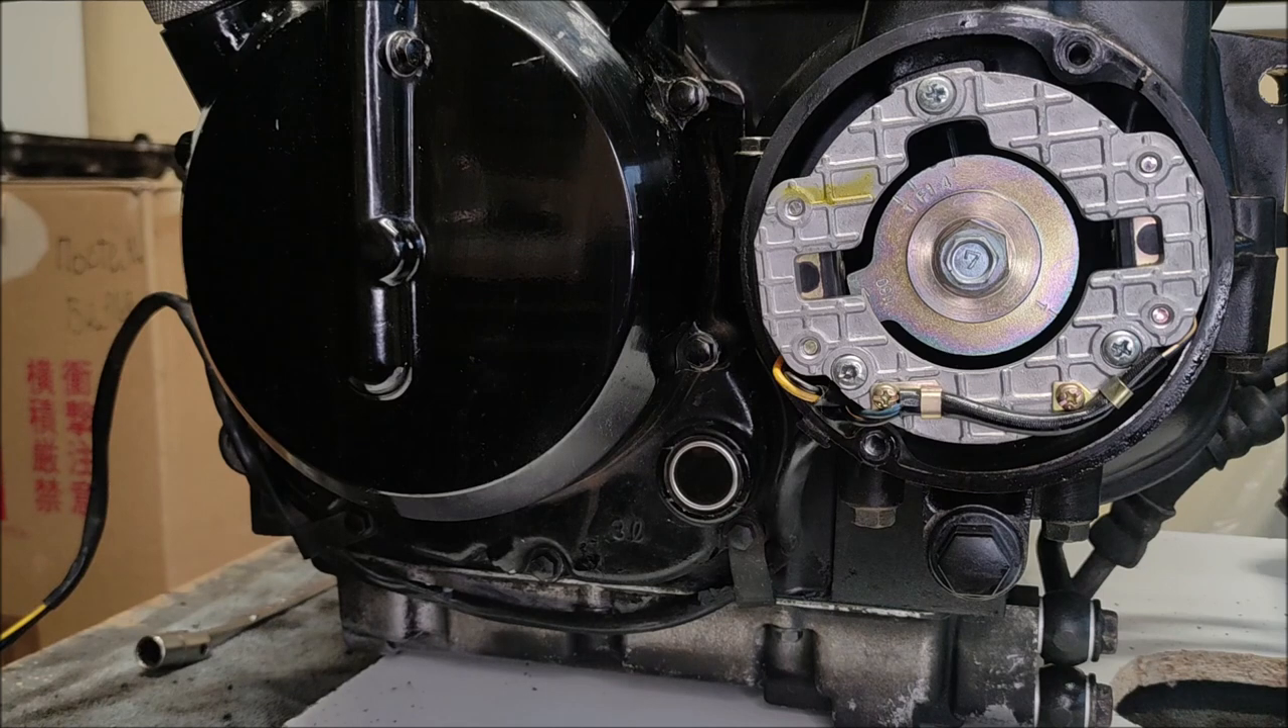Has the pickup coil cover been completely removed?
Yes.